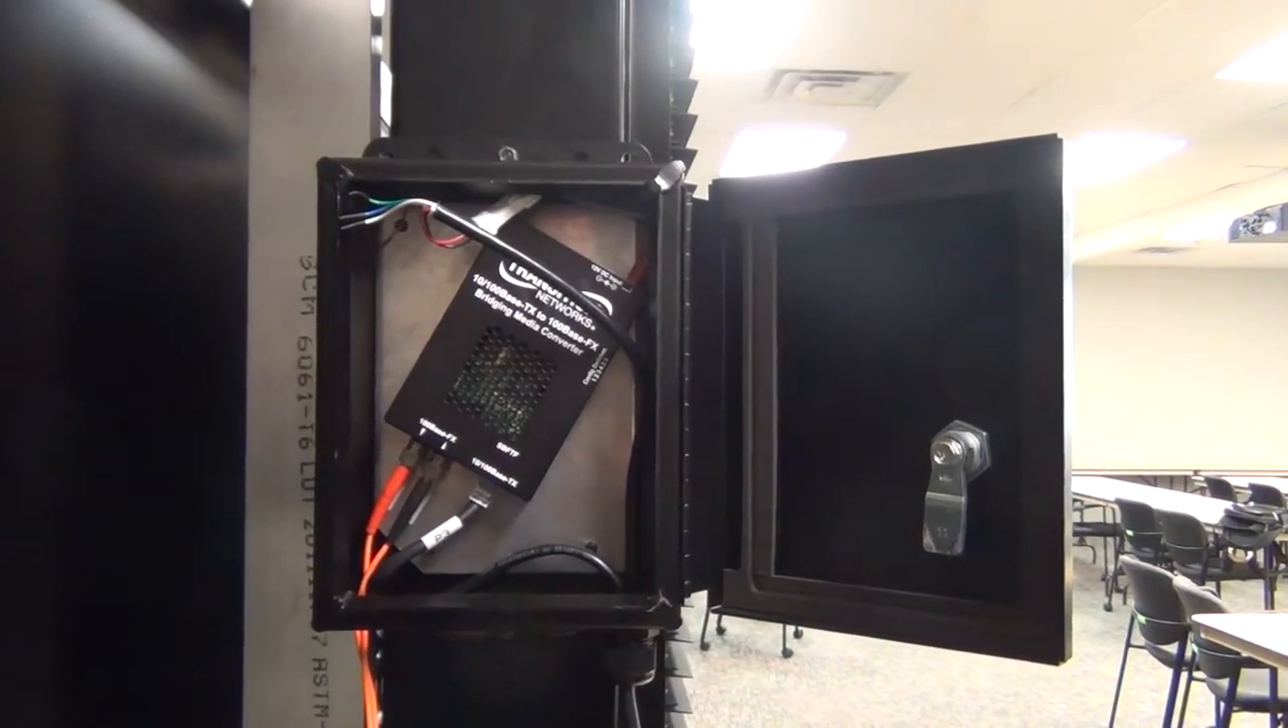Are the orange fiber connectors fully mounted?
Yes.